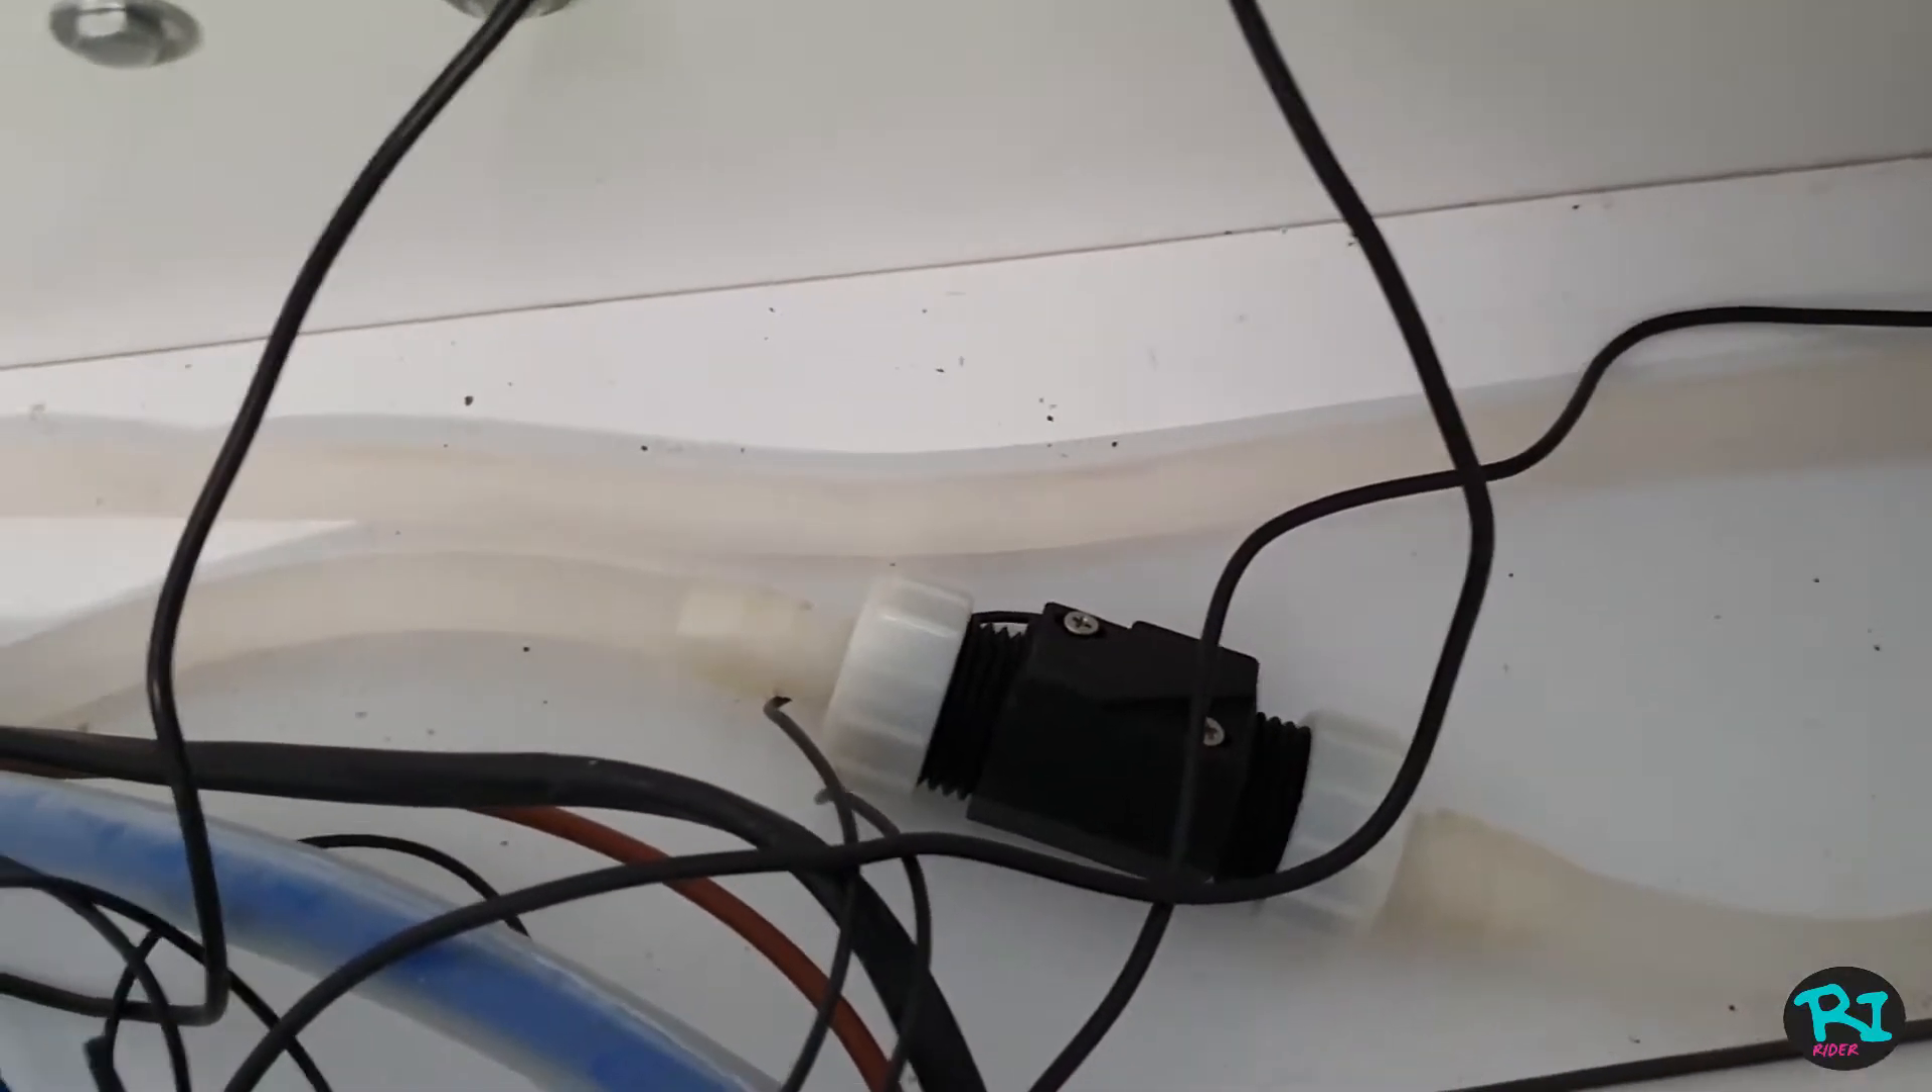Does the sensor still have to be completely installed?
No.